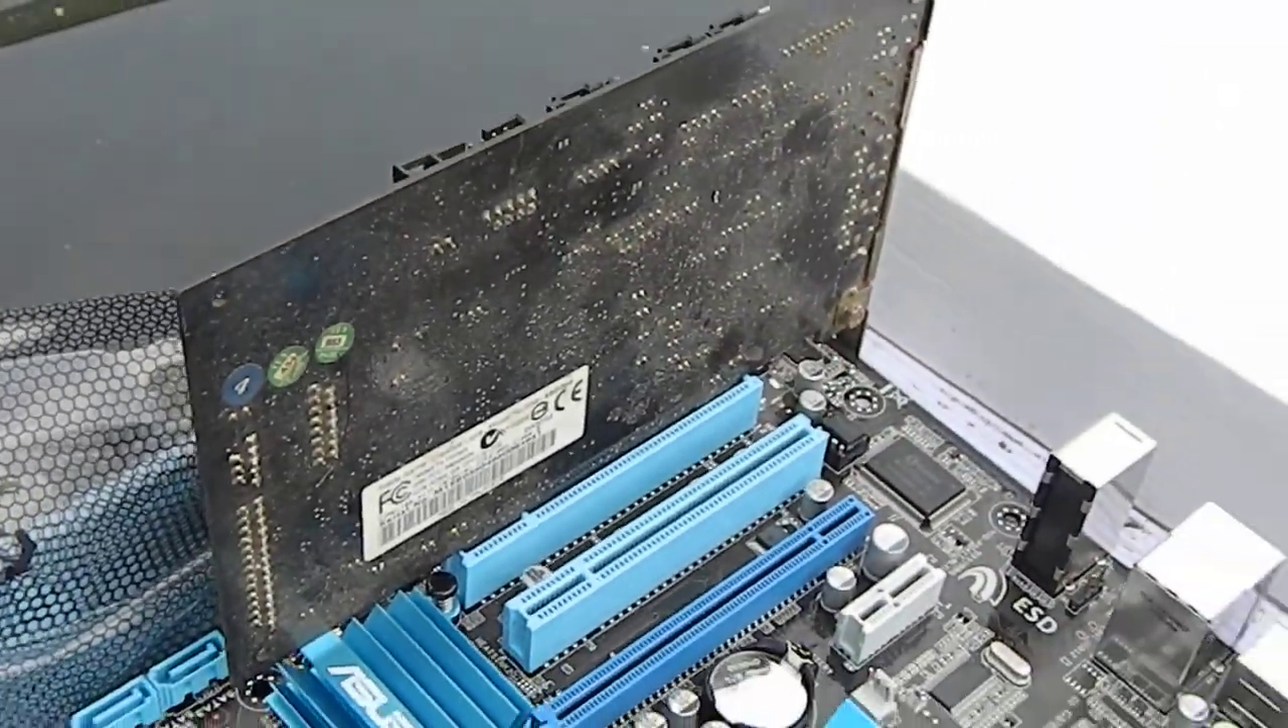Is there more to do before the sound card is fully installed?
No.